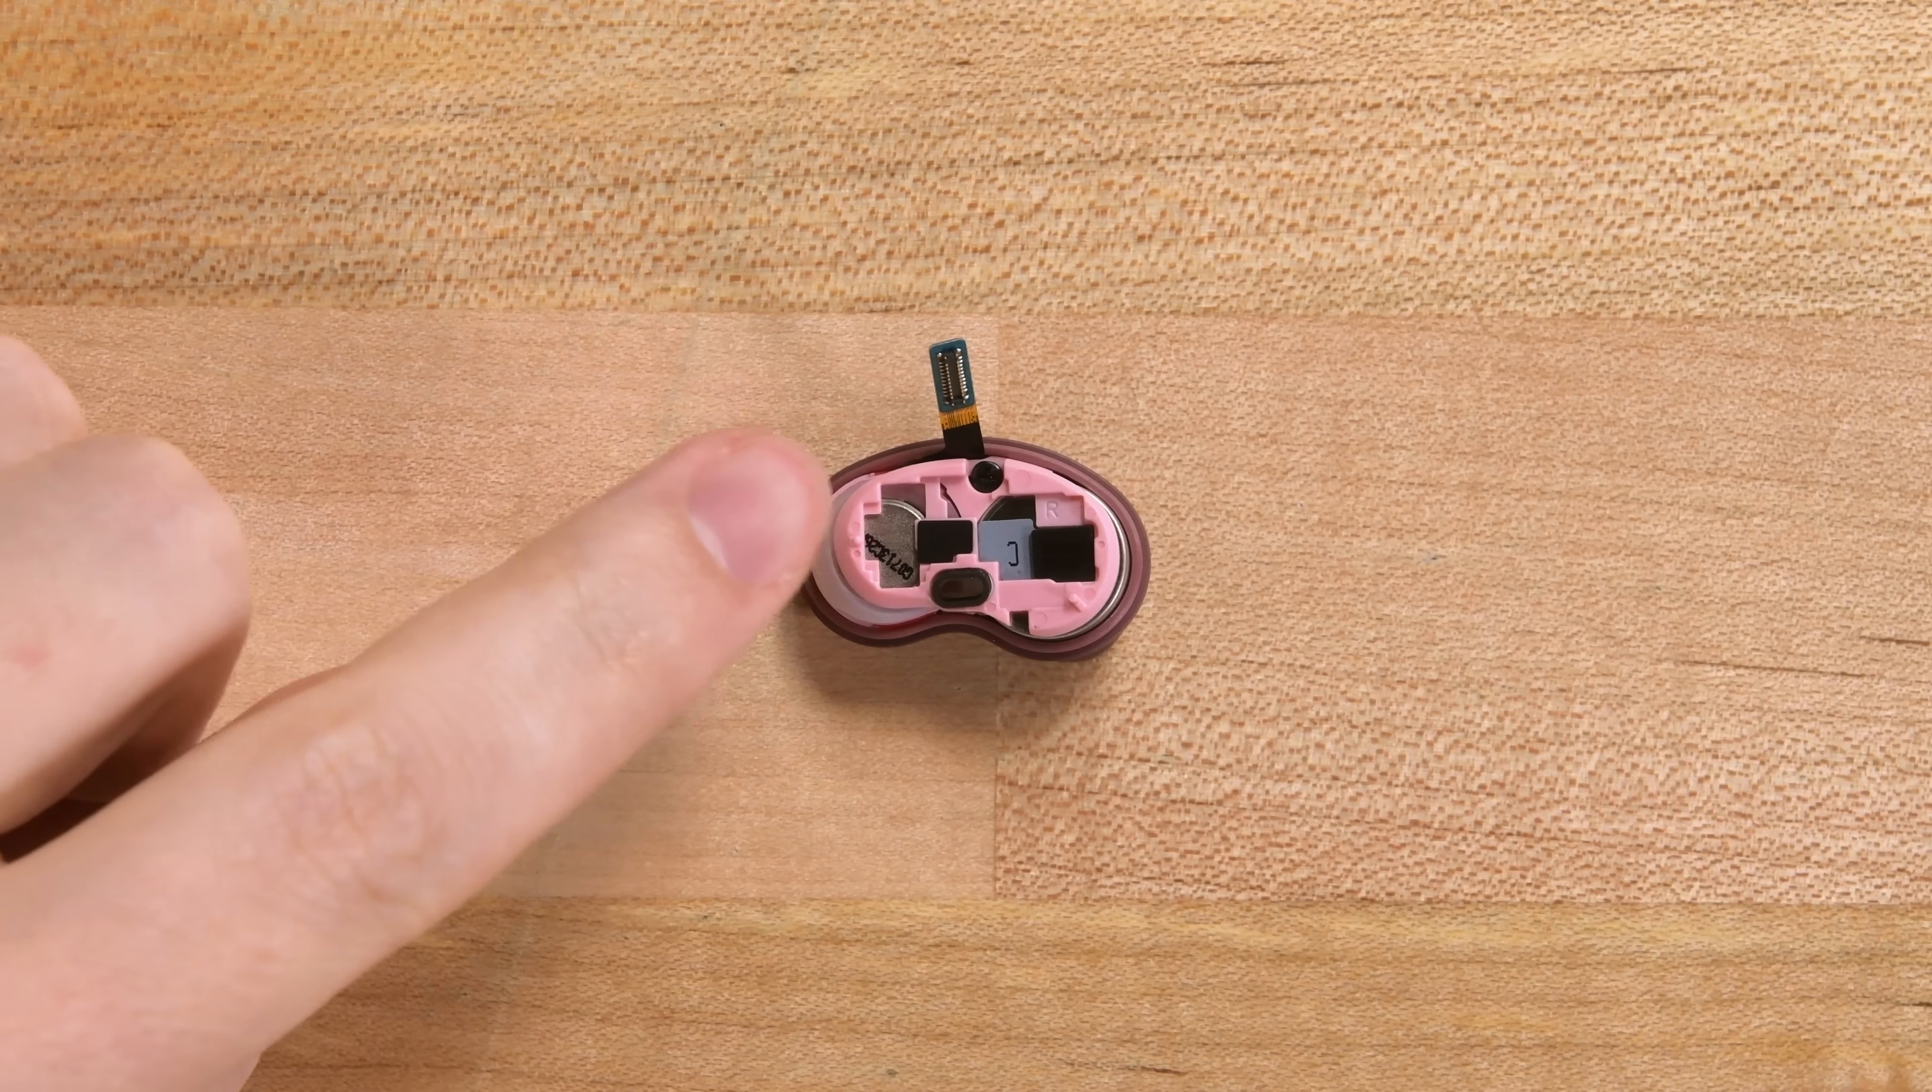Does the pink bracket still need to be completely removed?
Yes.